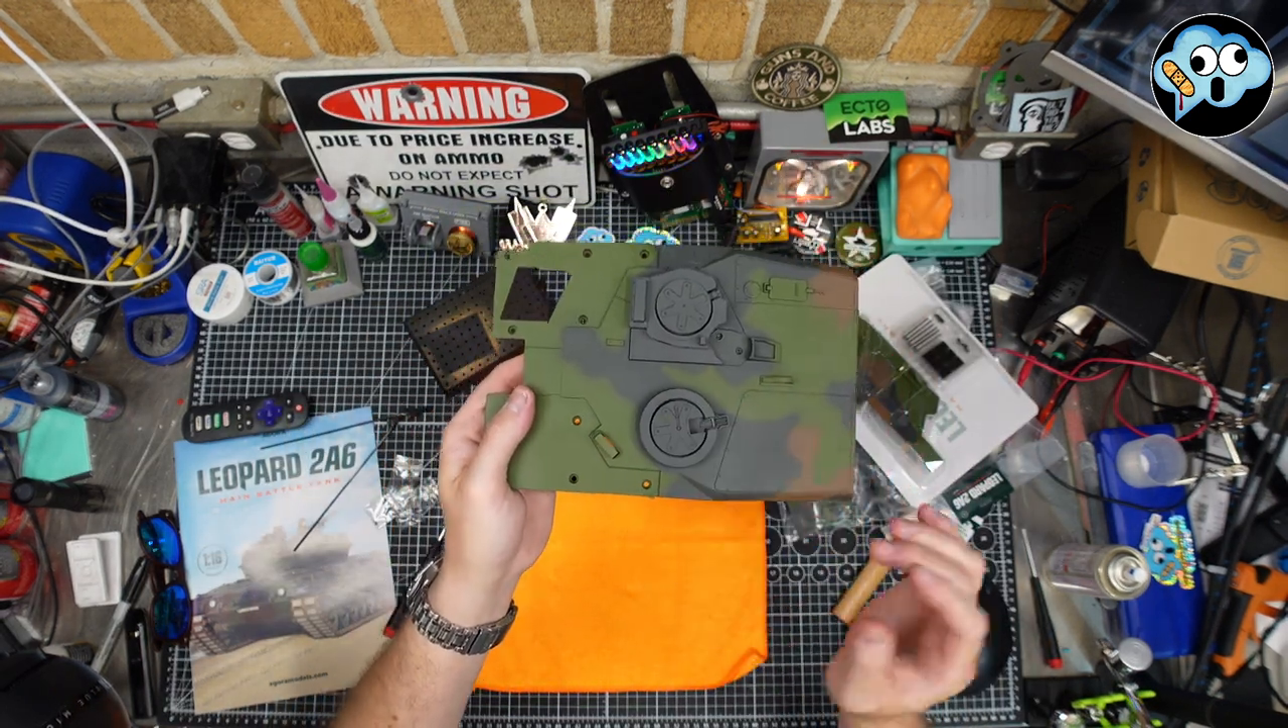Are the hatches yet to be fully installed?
No.